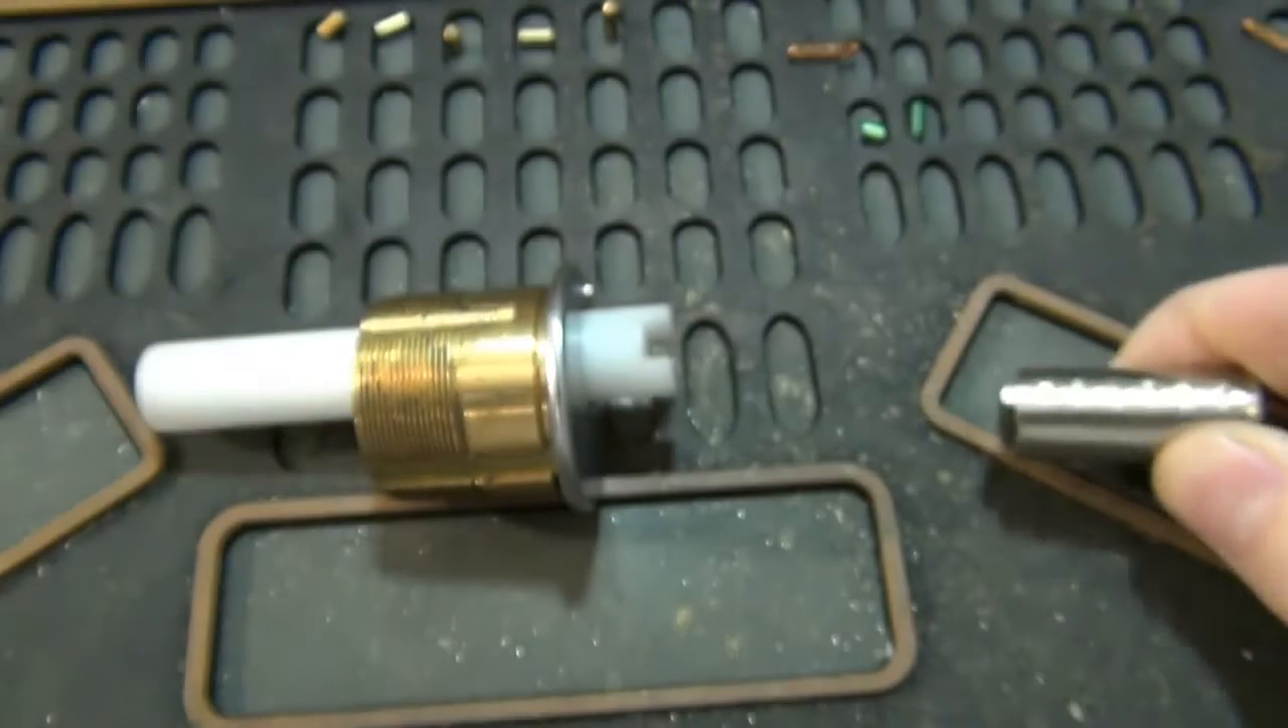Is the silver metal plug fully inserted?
No.